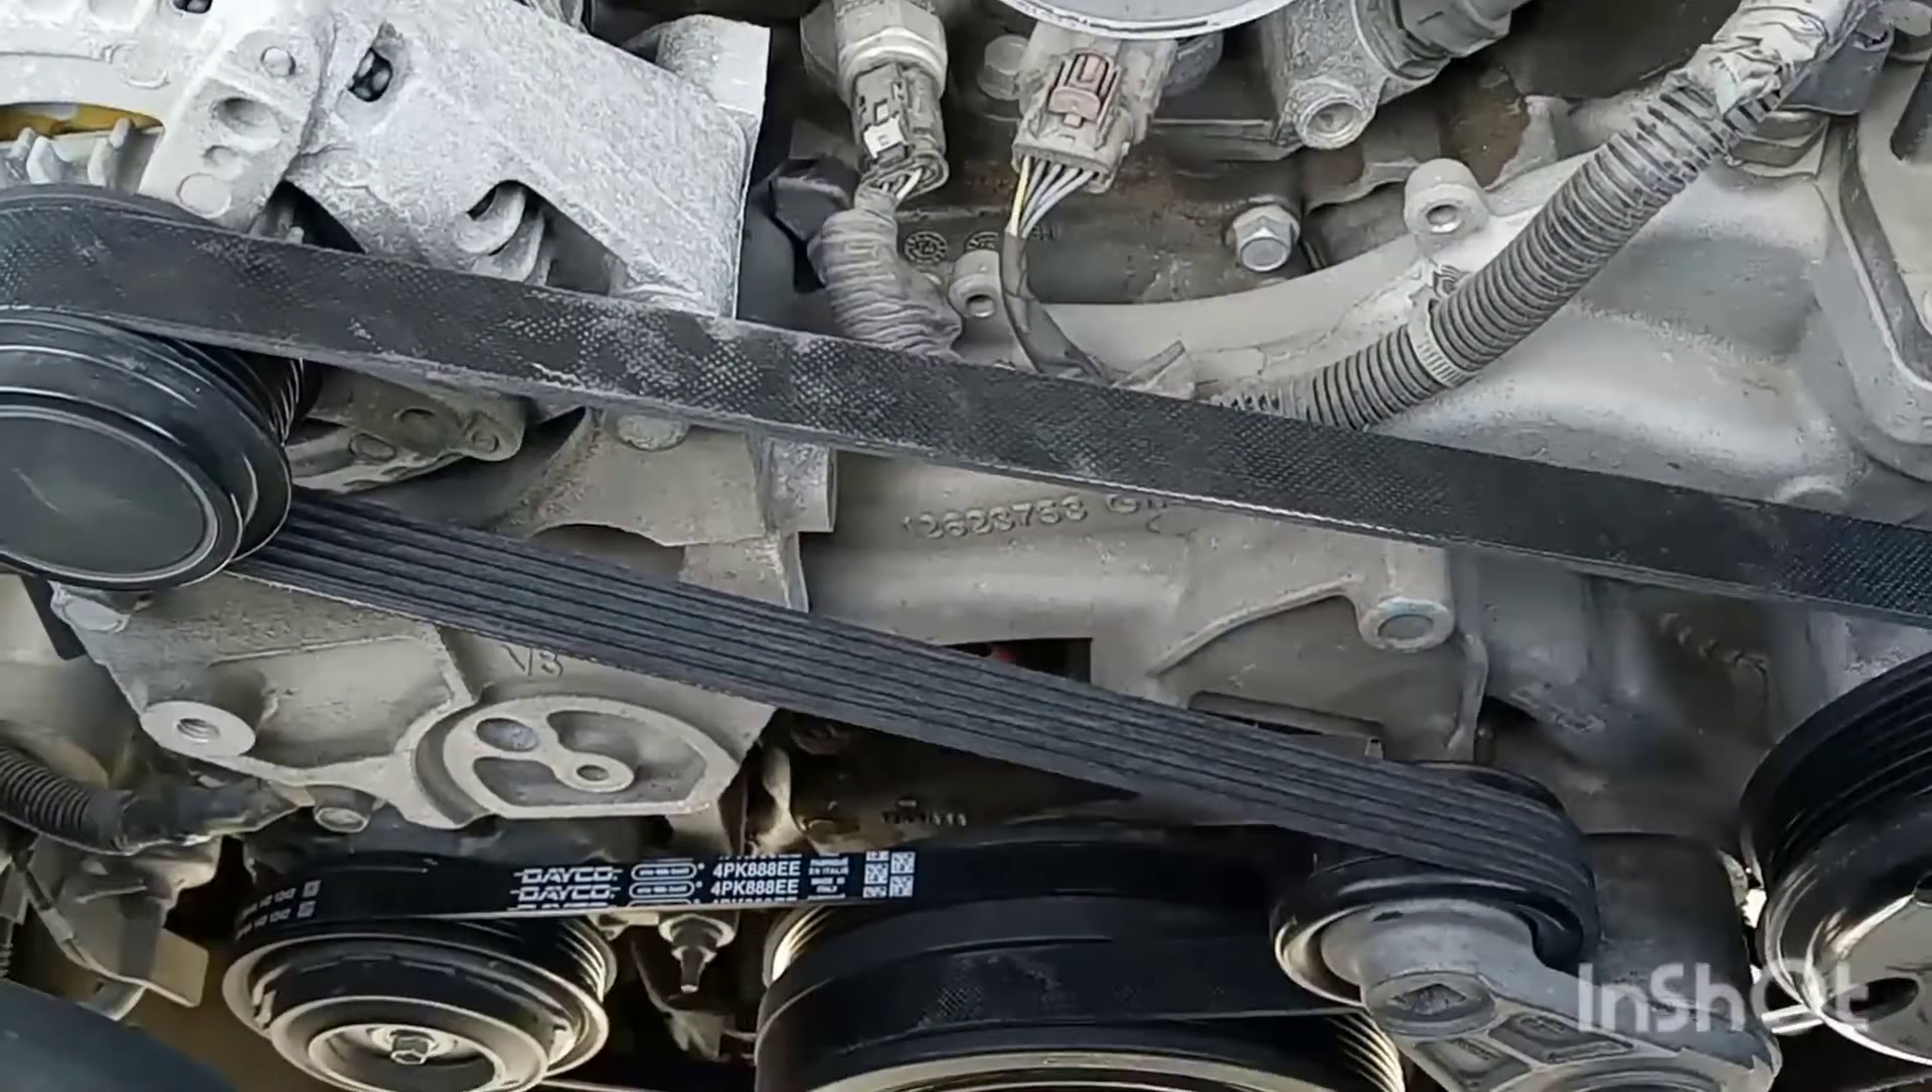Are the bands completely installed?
Yes.